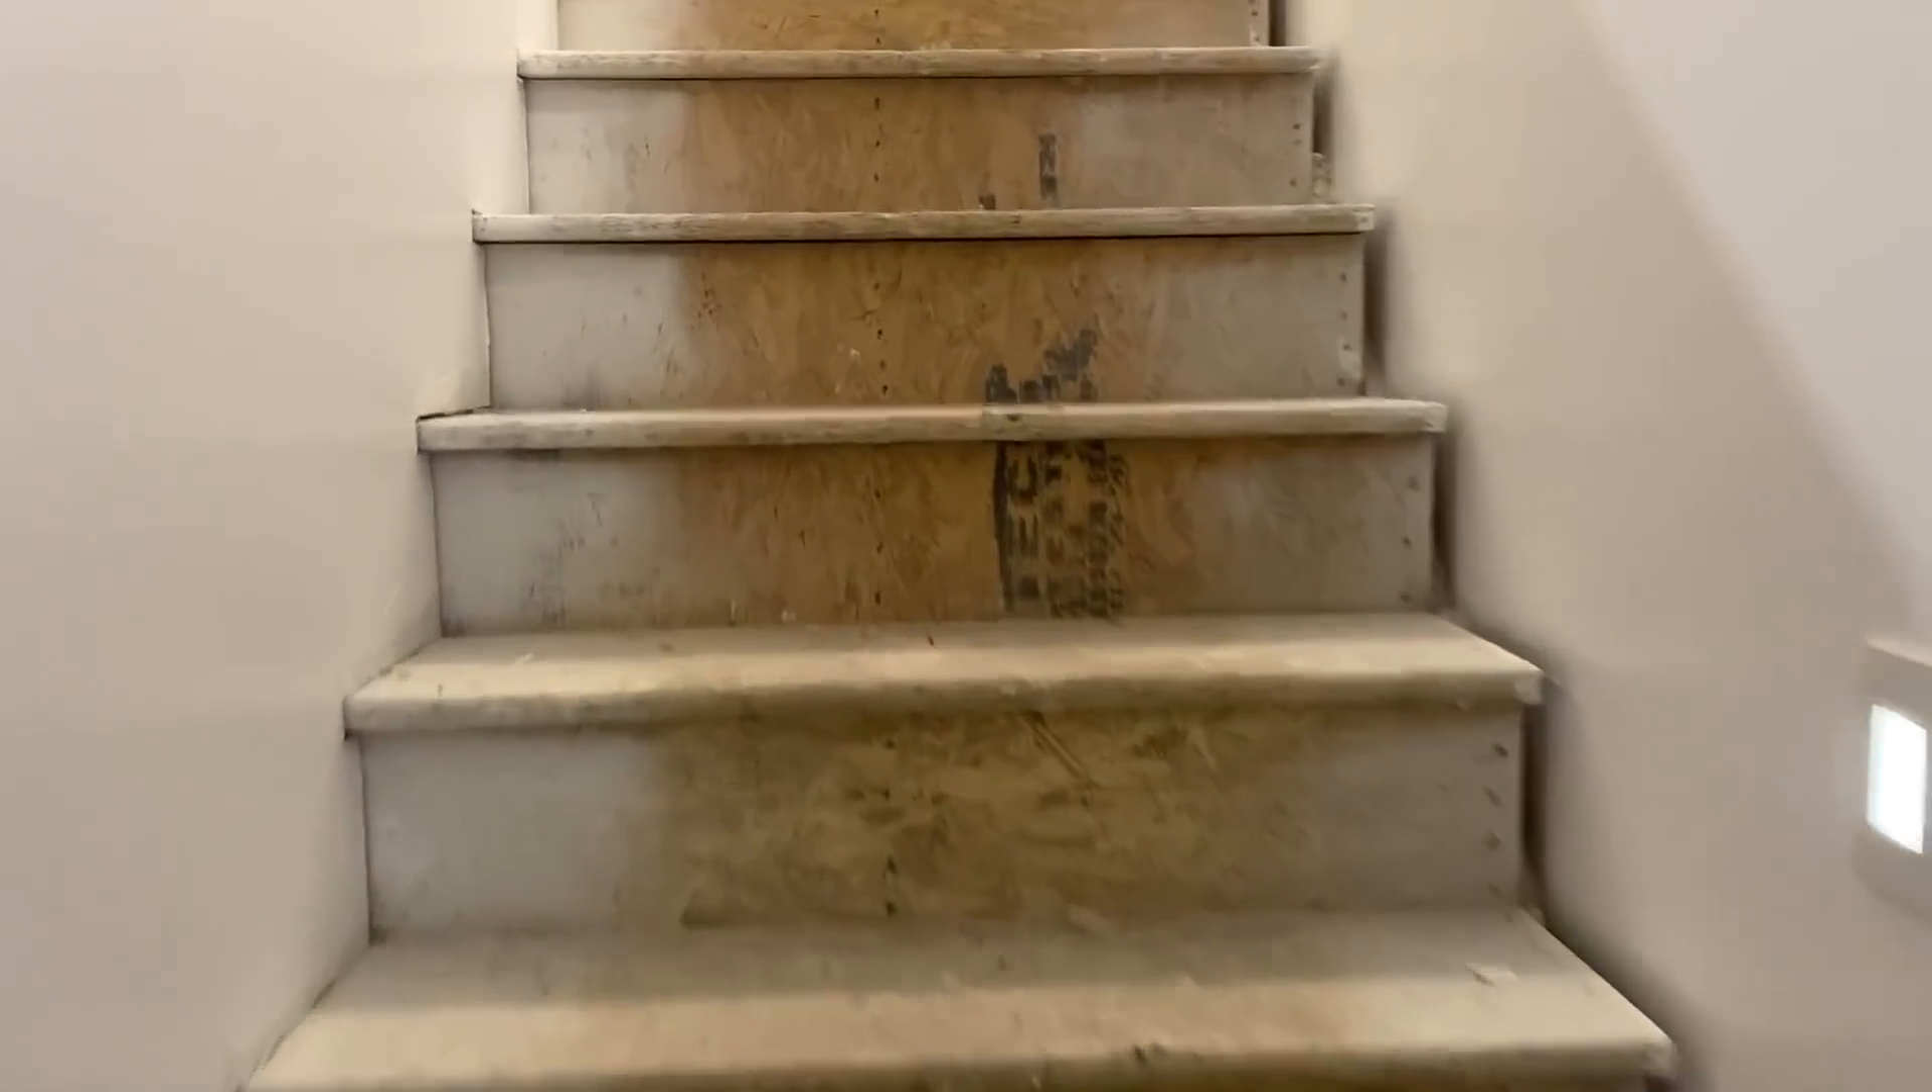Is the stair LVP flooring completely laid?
No.